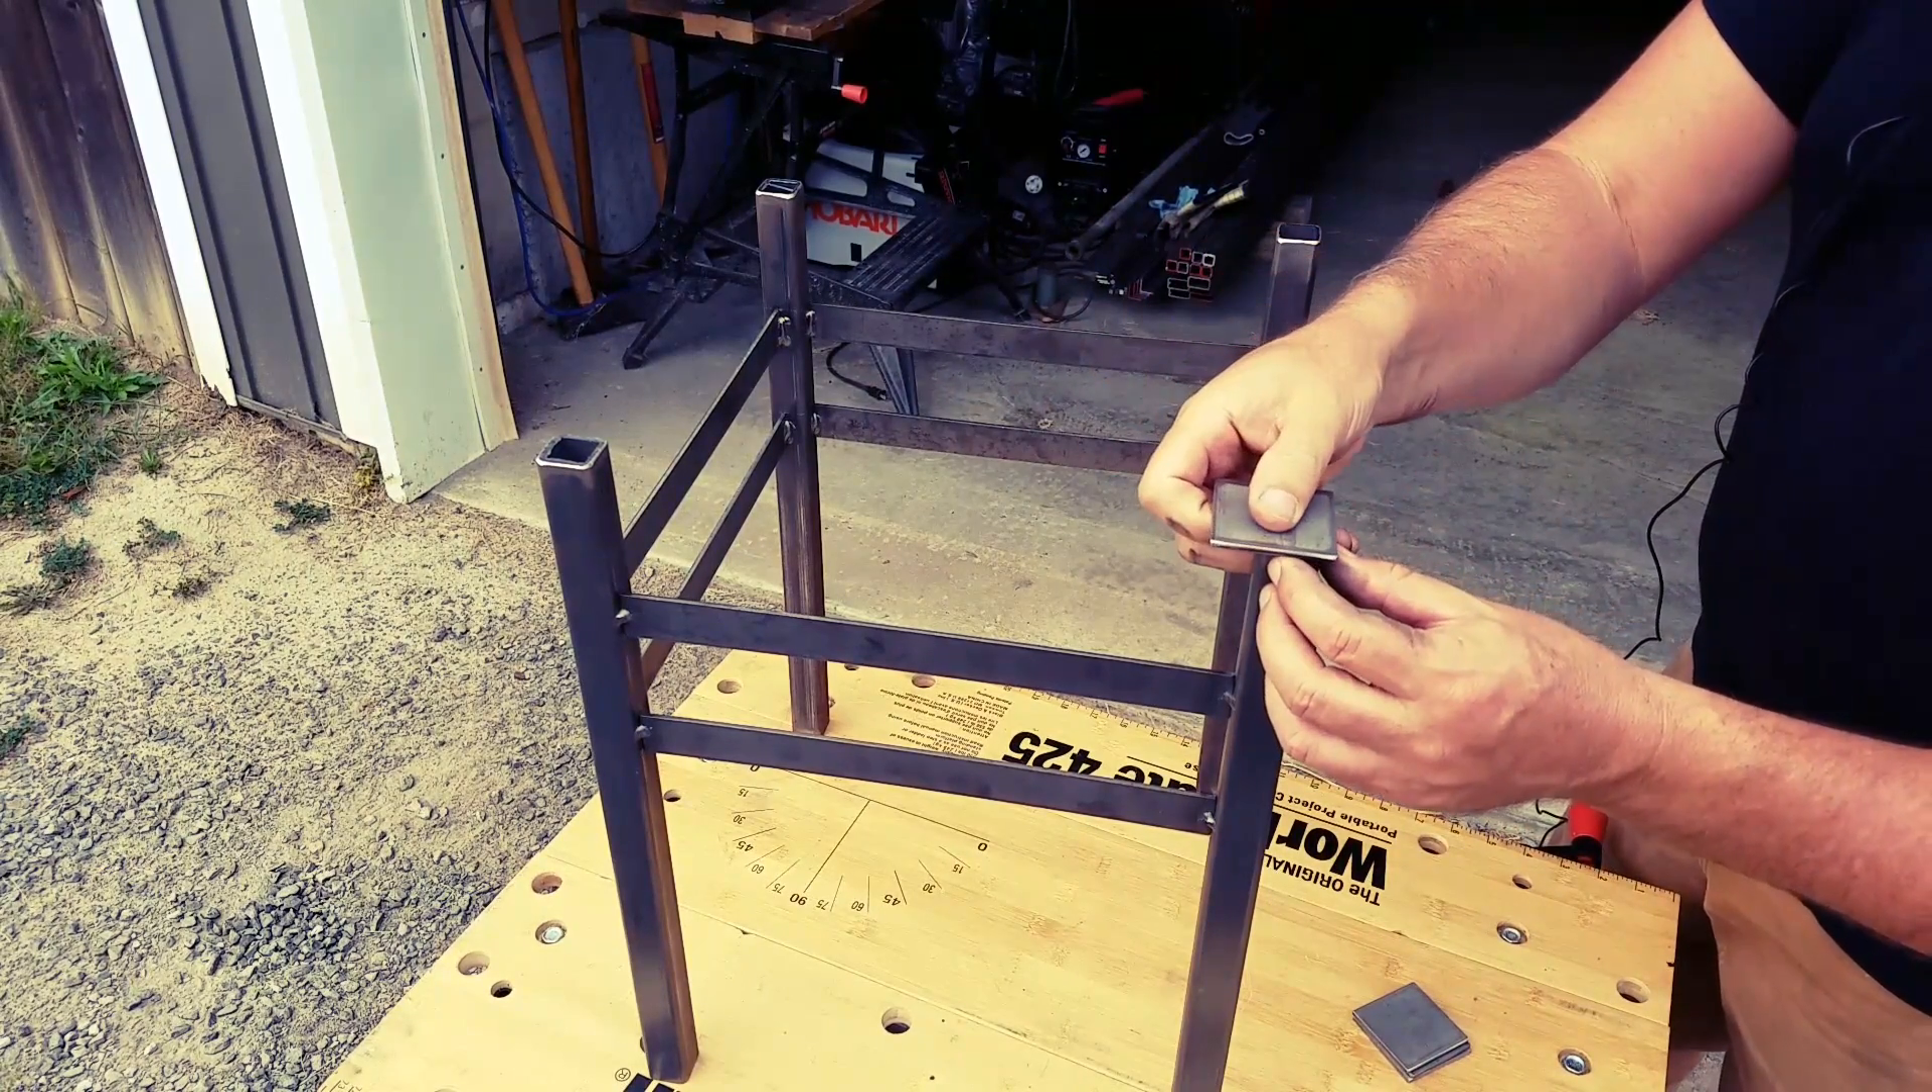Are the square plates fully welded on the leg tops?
No.